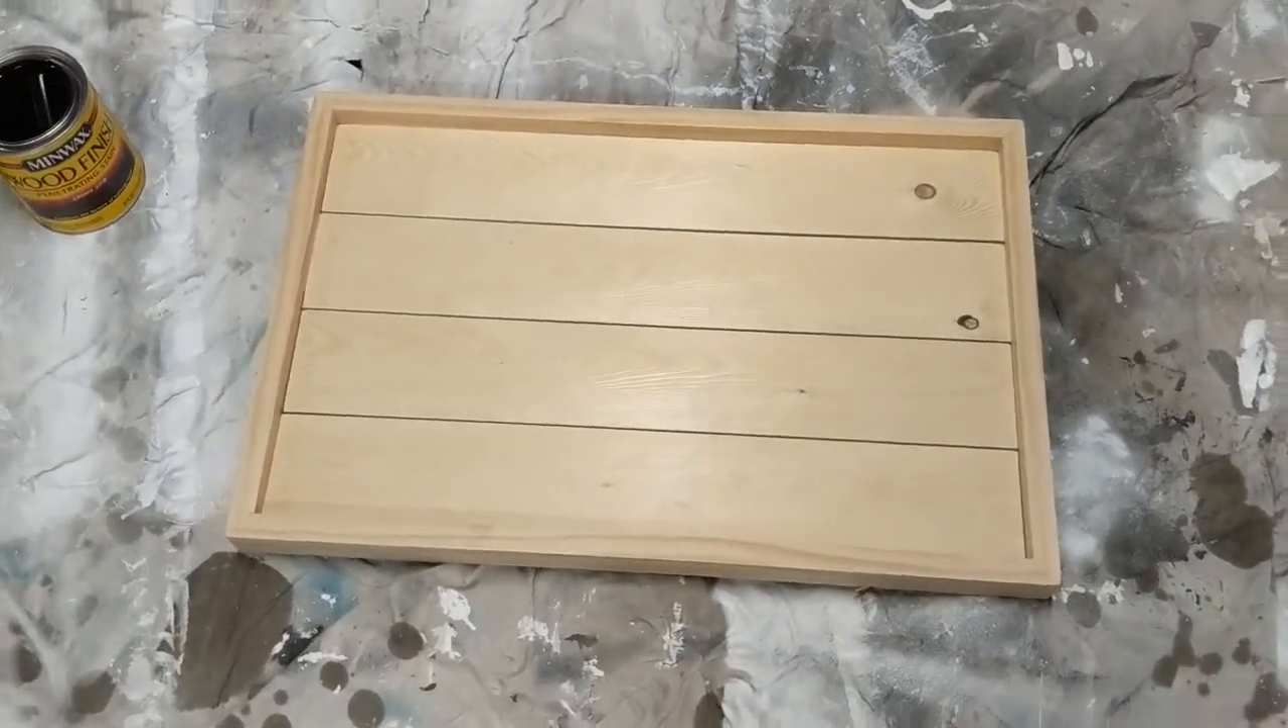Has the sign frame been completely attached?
Yes.